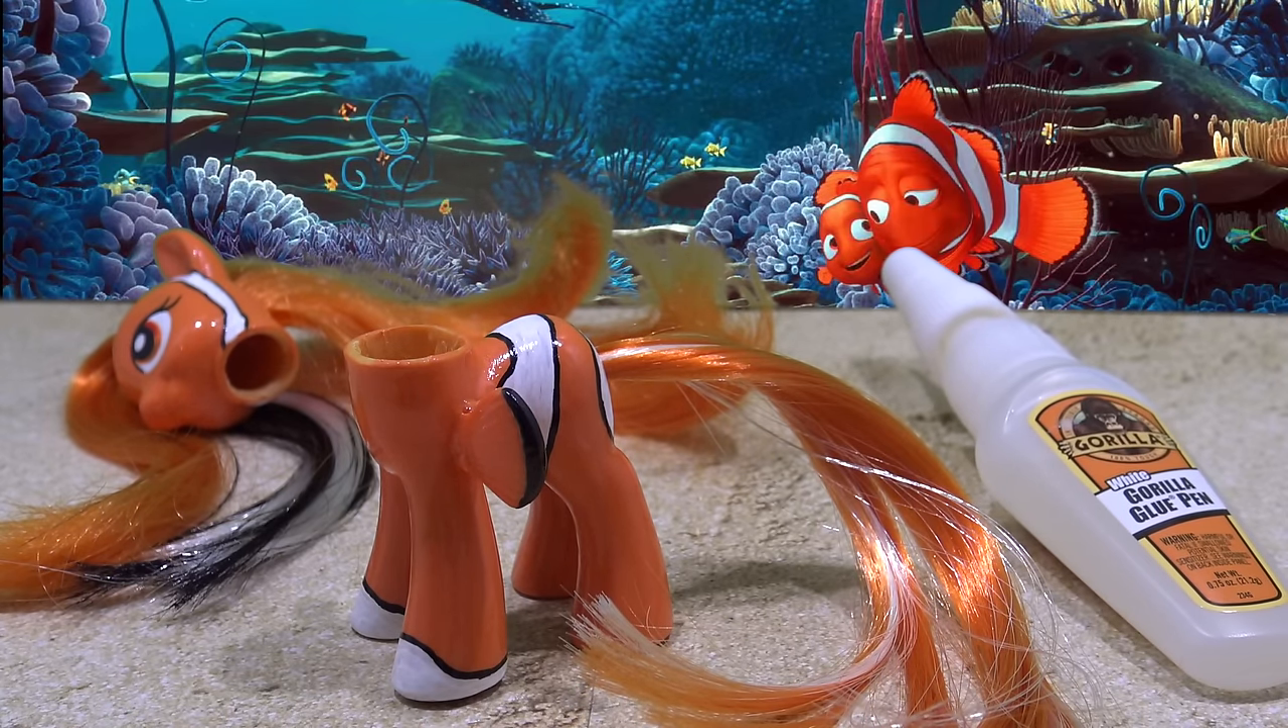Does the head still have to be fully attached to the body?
Yes.